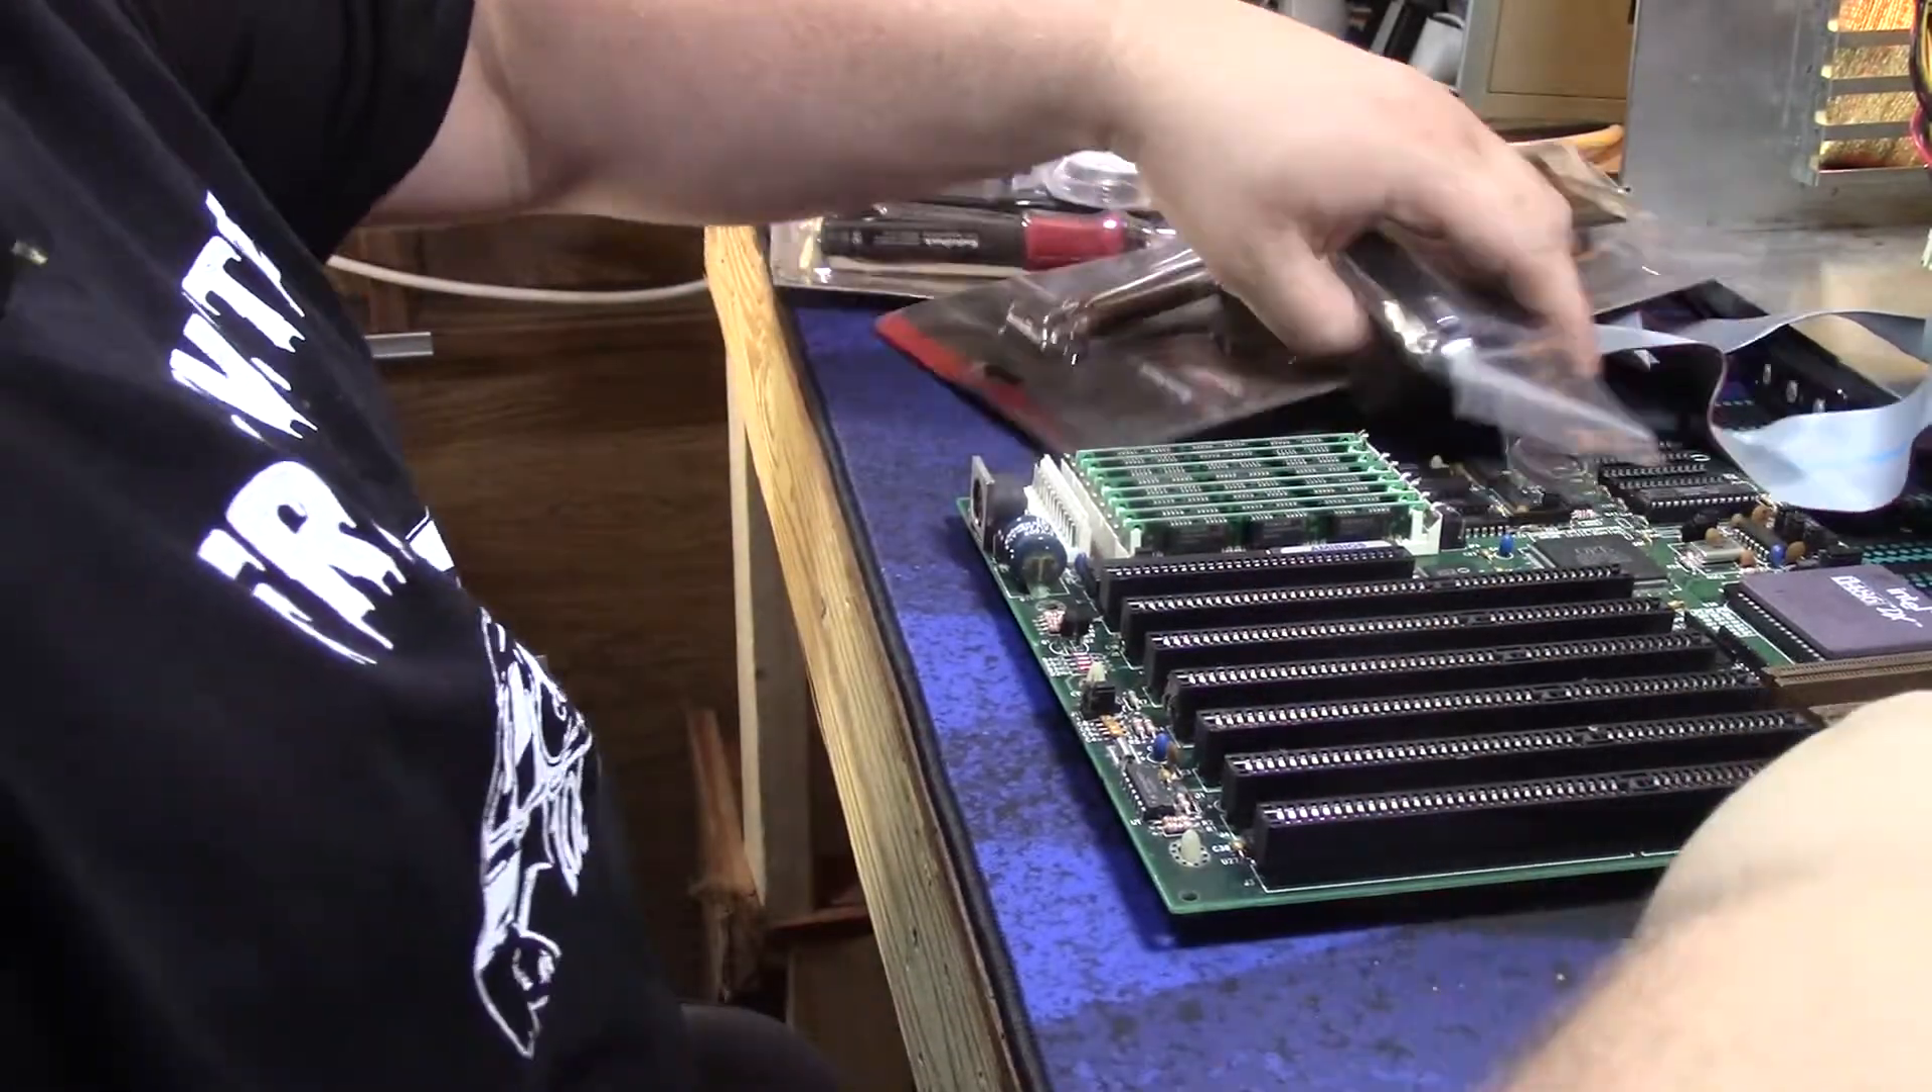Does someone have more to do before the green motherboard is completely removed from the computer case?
No.